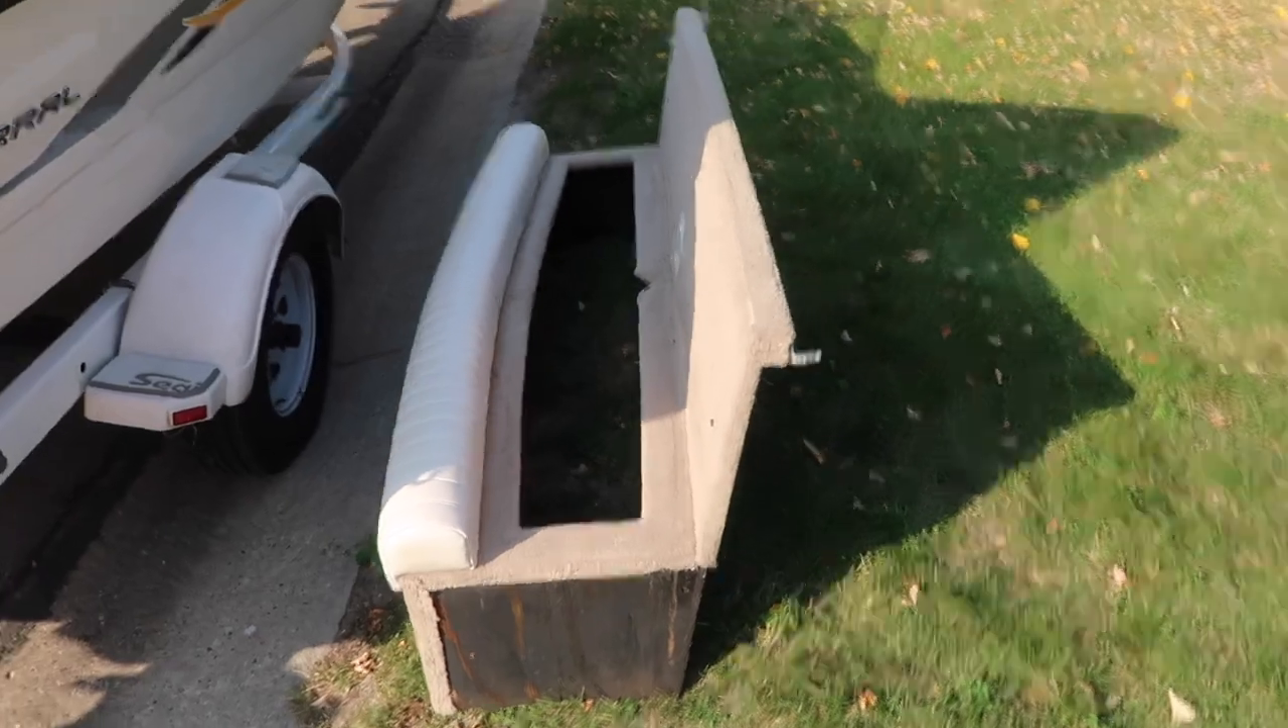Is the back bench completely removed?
Yes.